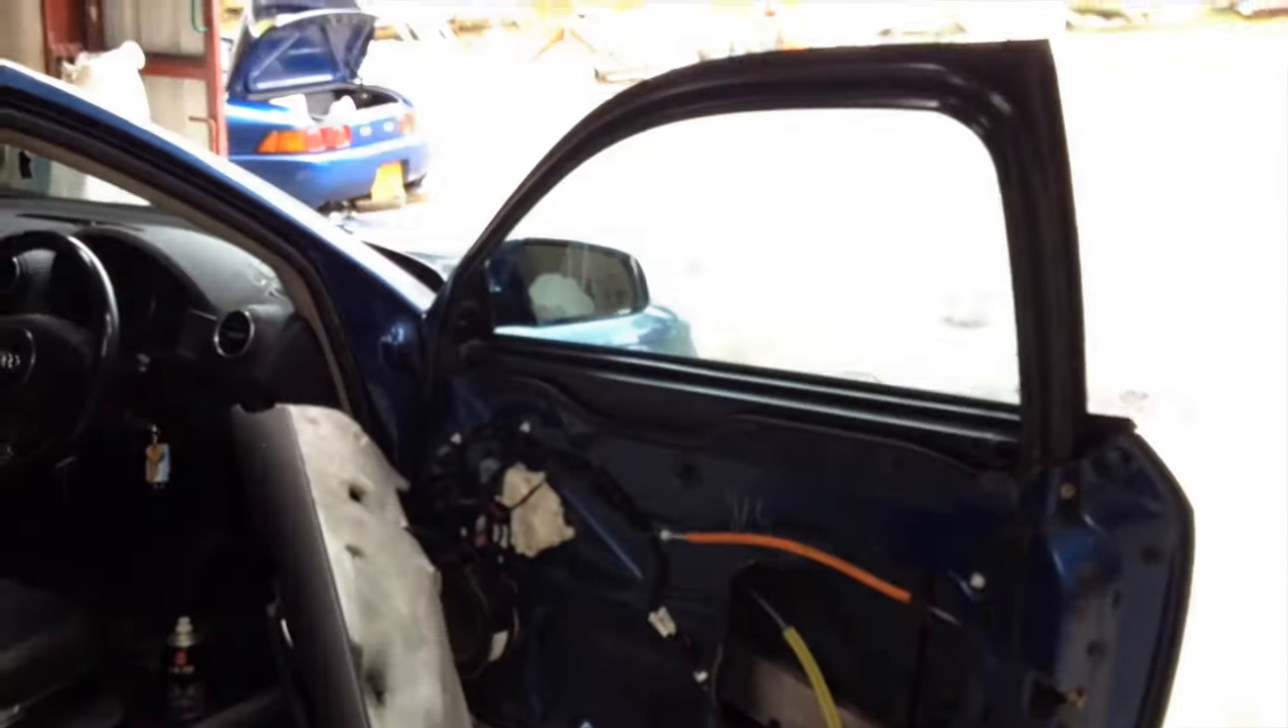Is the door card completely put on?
No.